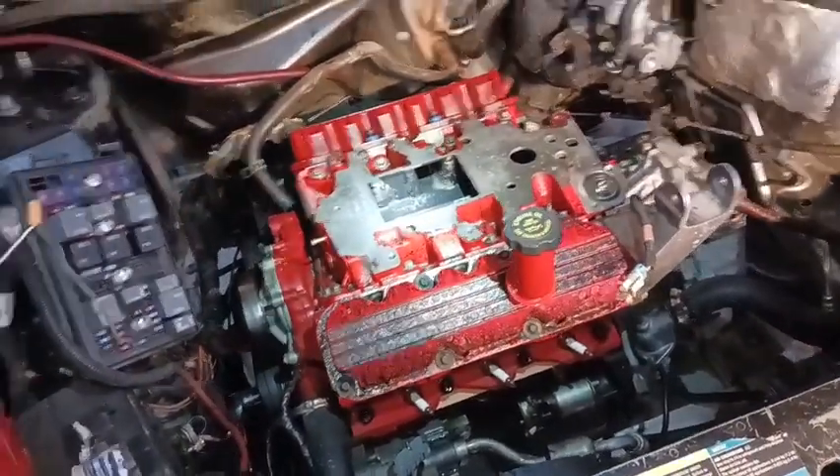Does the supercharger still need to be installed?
Yes.